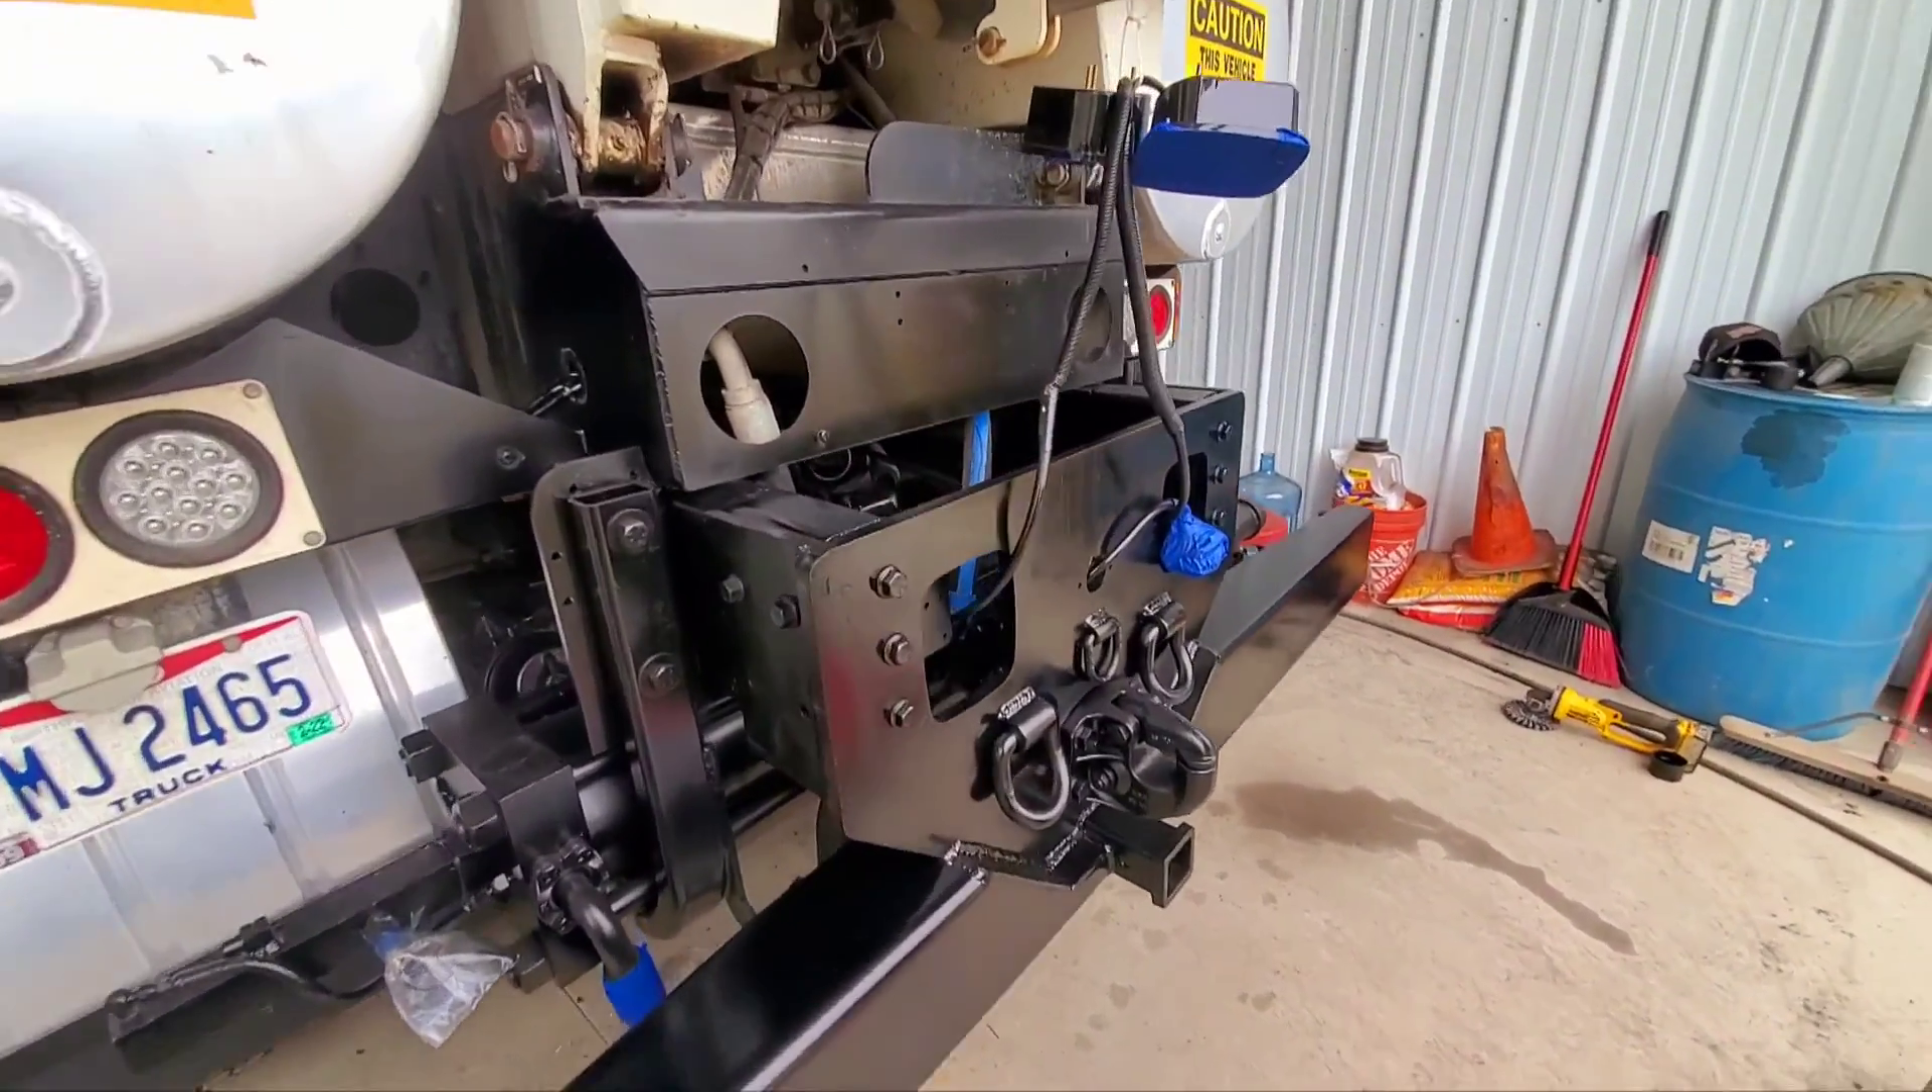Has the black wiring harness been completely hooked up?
No.